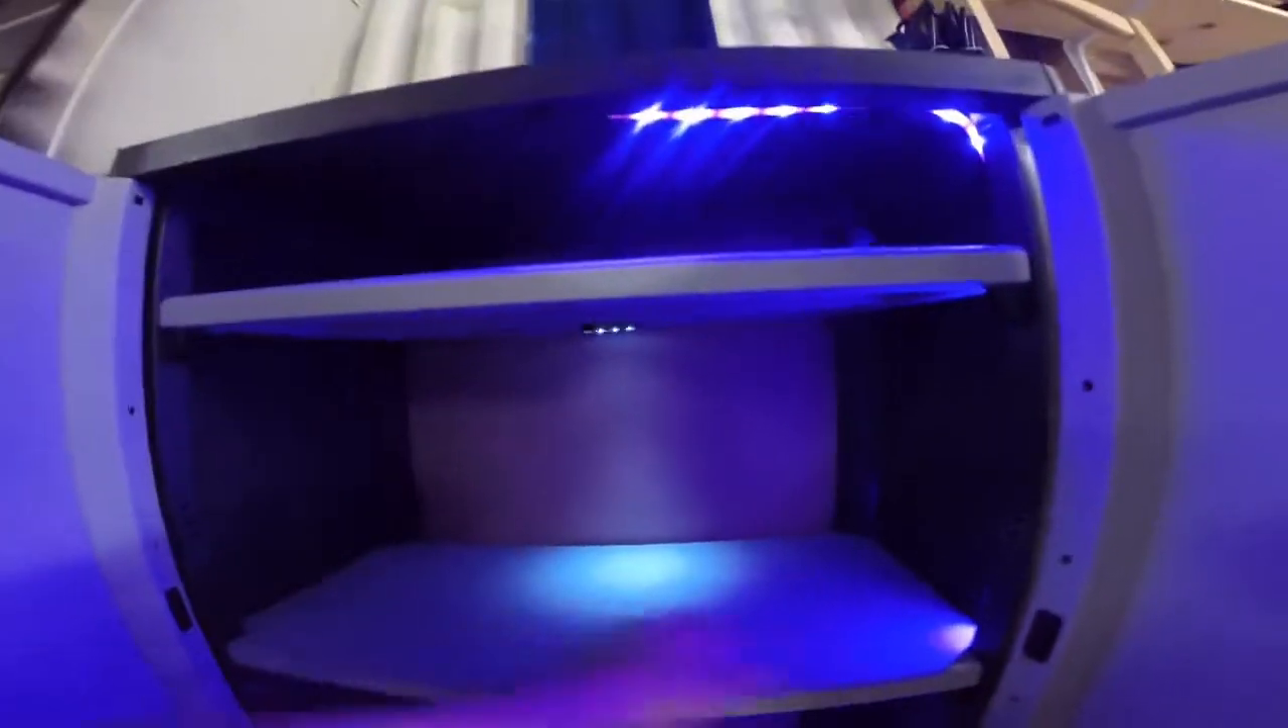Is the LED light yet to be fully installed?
No.